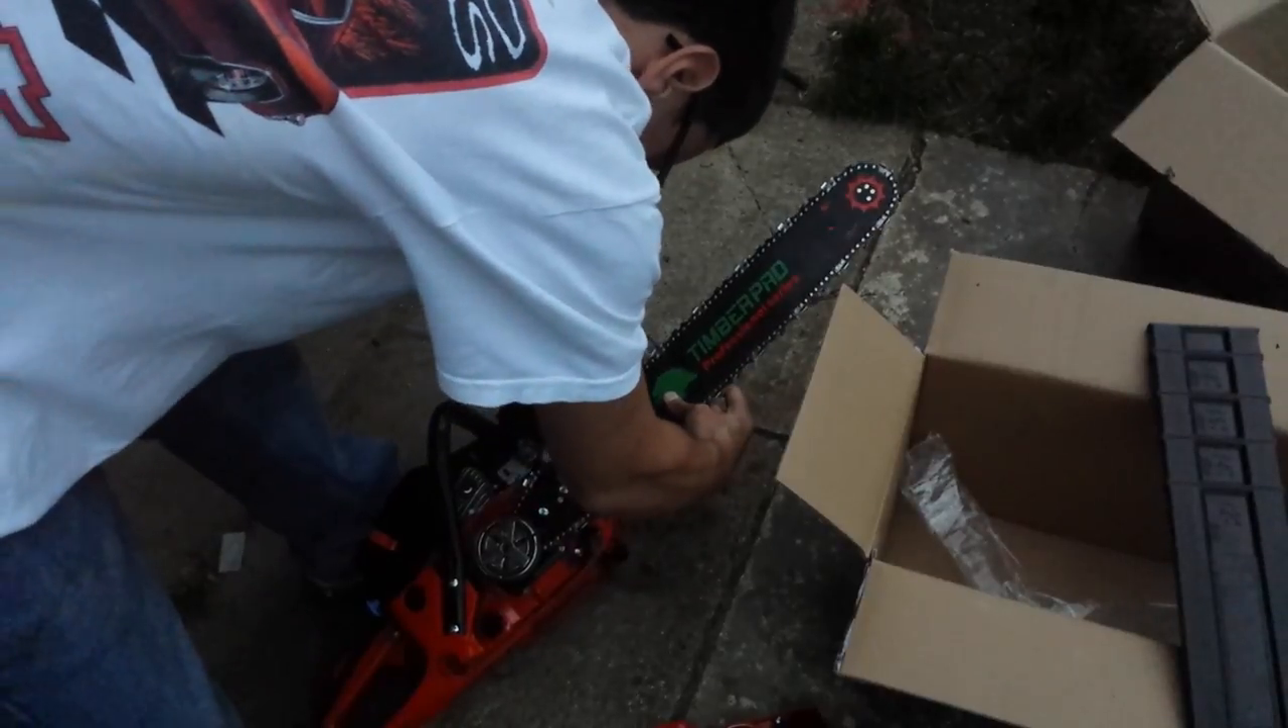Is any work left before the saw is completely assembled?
Yes.